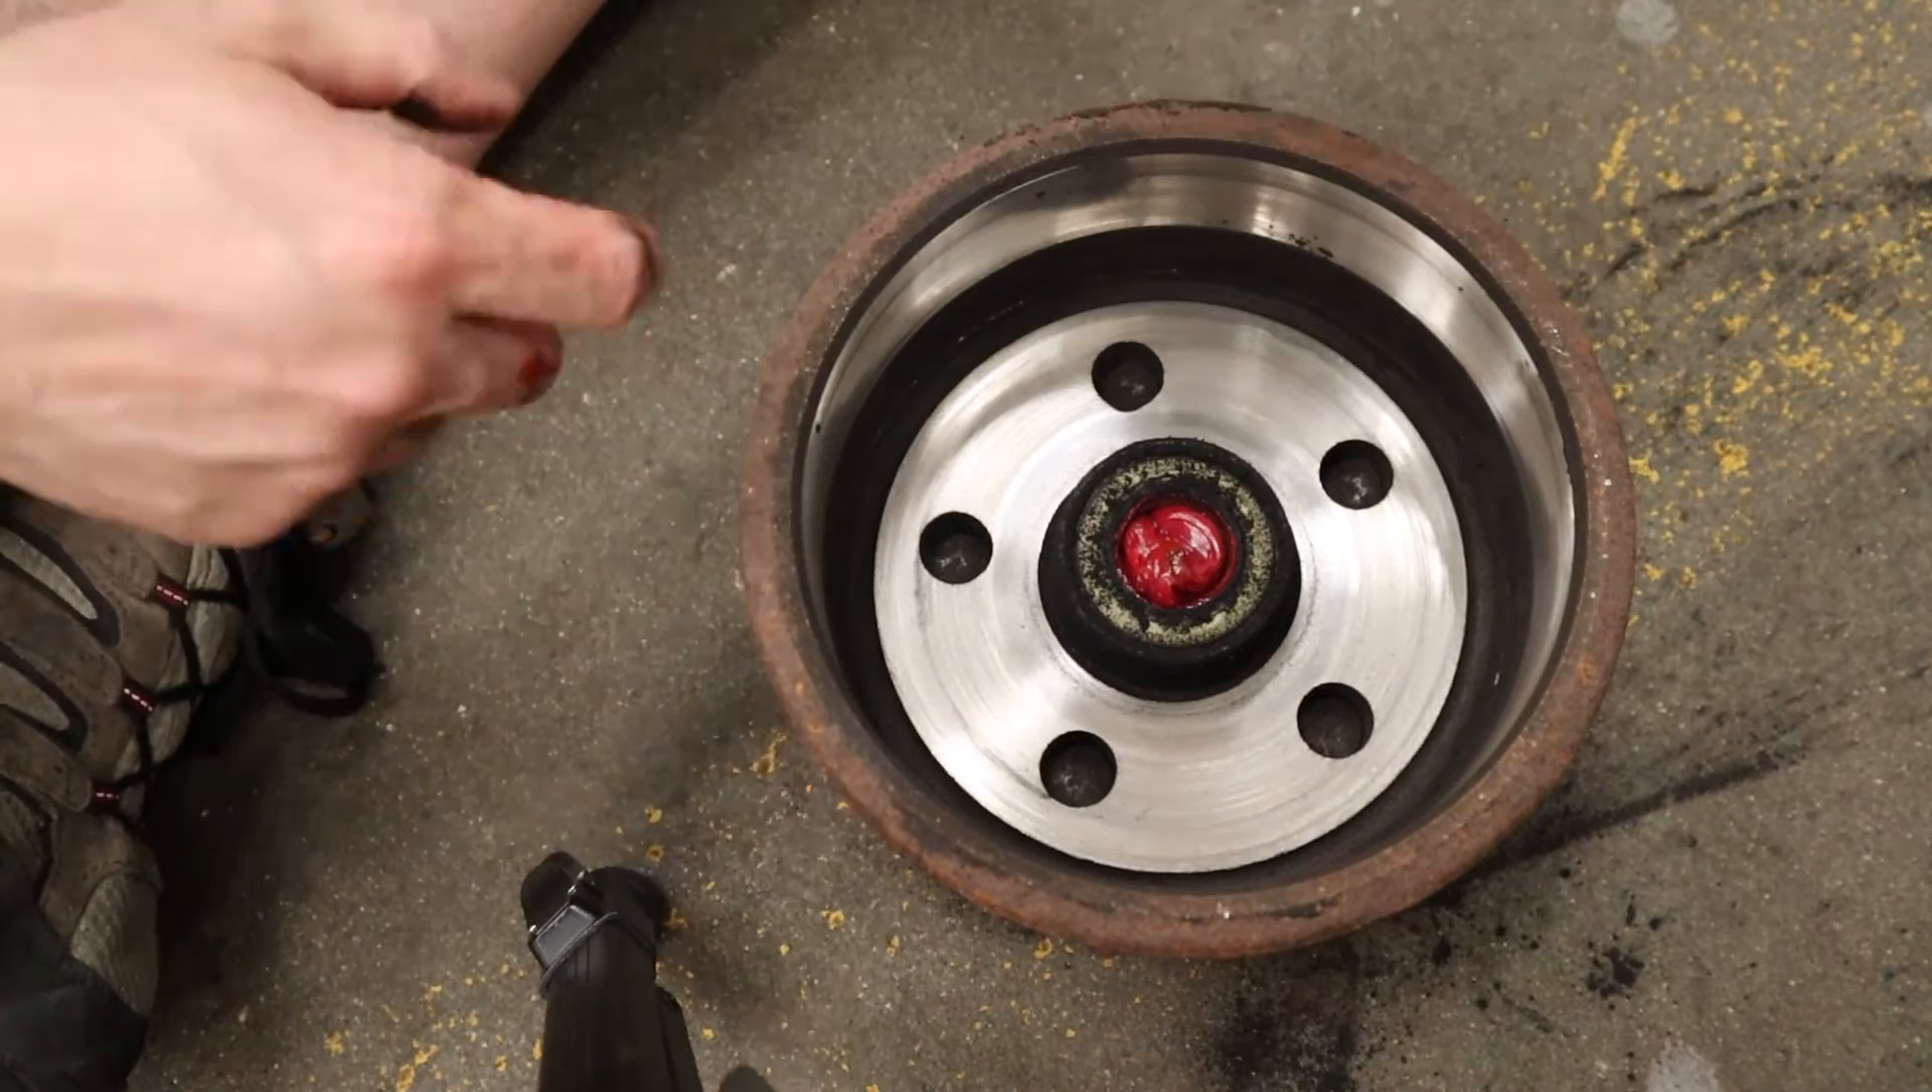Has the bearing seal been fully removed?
No.